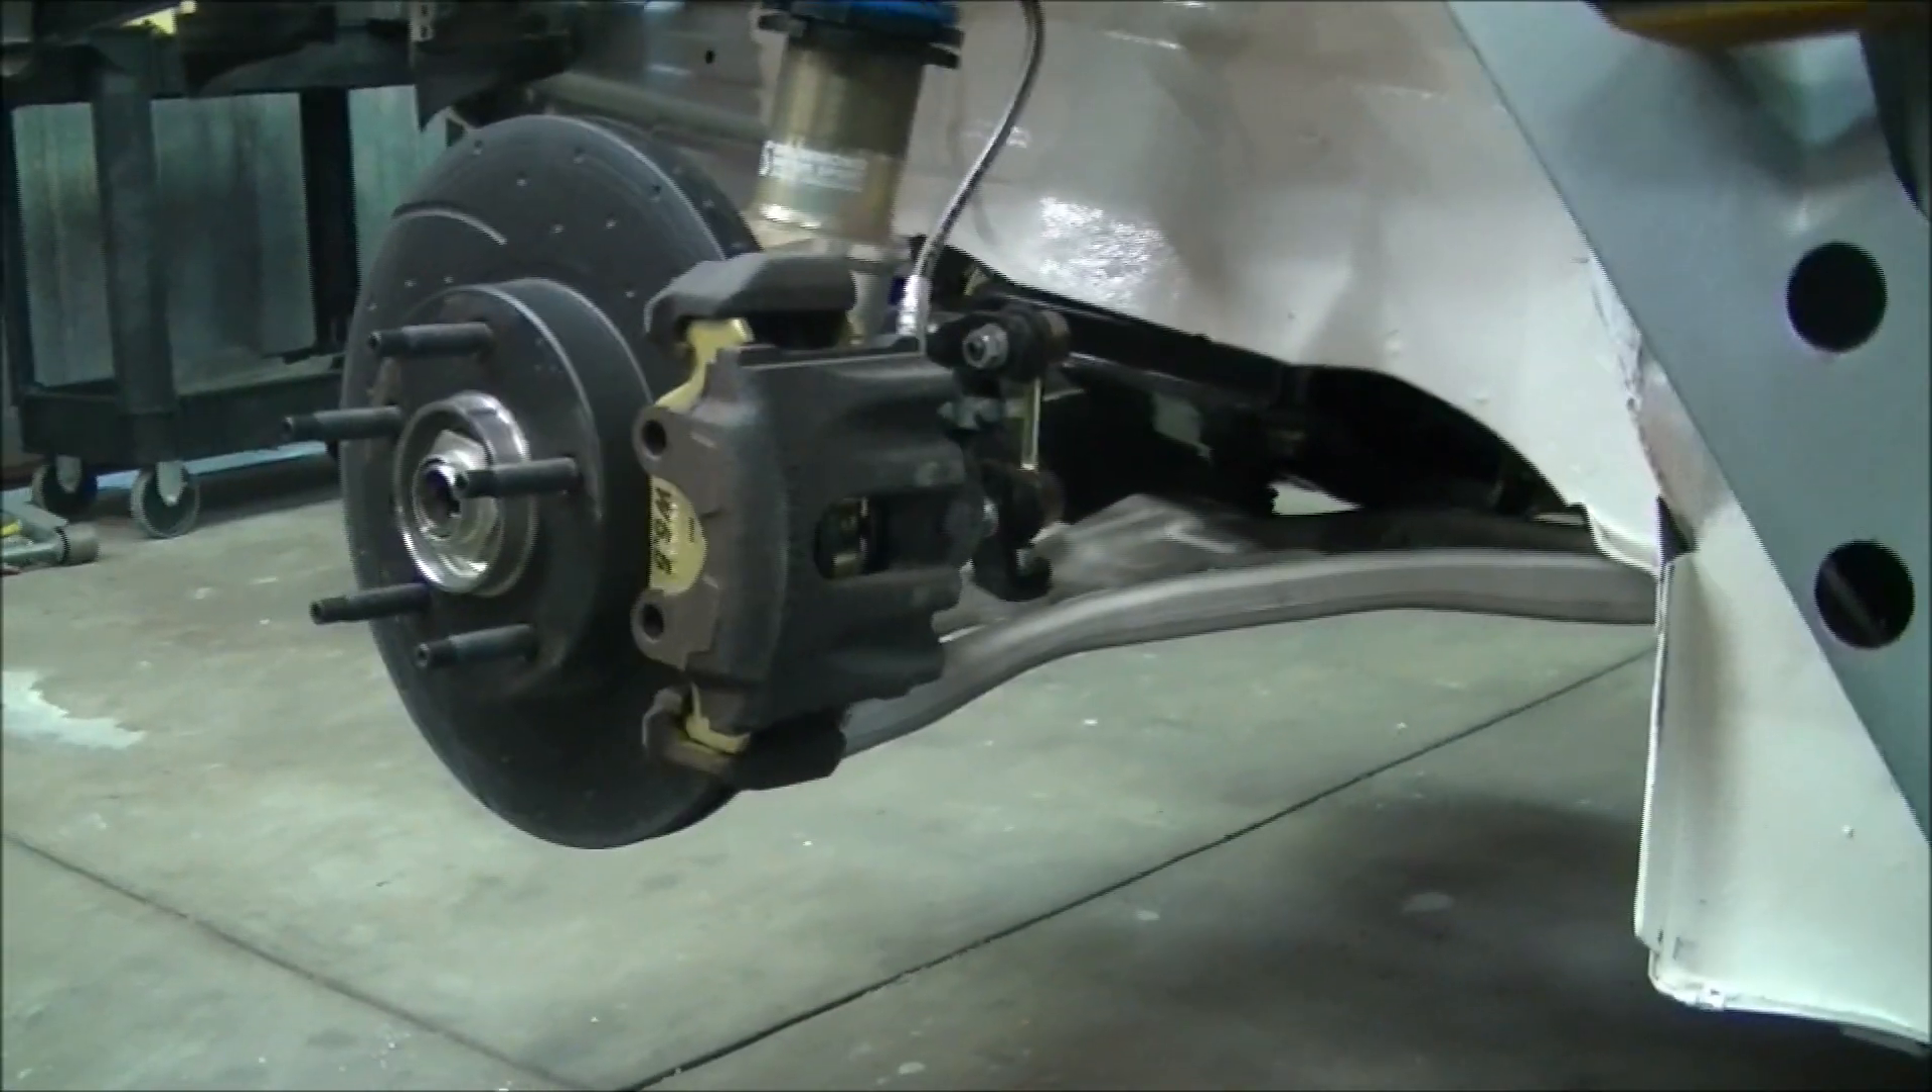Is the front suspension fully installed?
Yes.